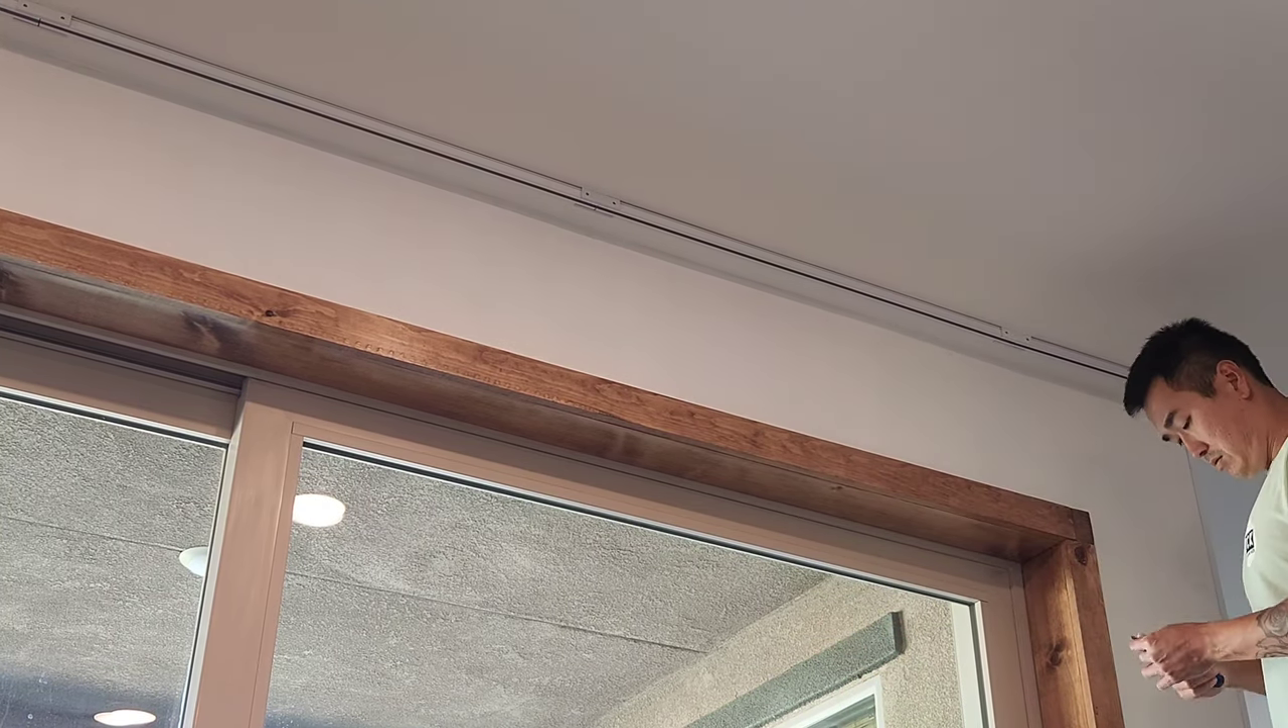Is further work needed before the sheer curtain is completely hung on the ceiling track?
Yes.